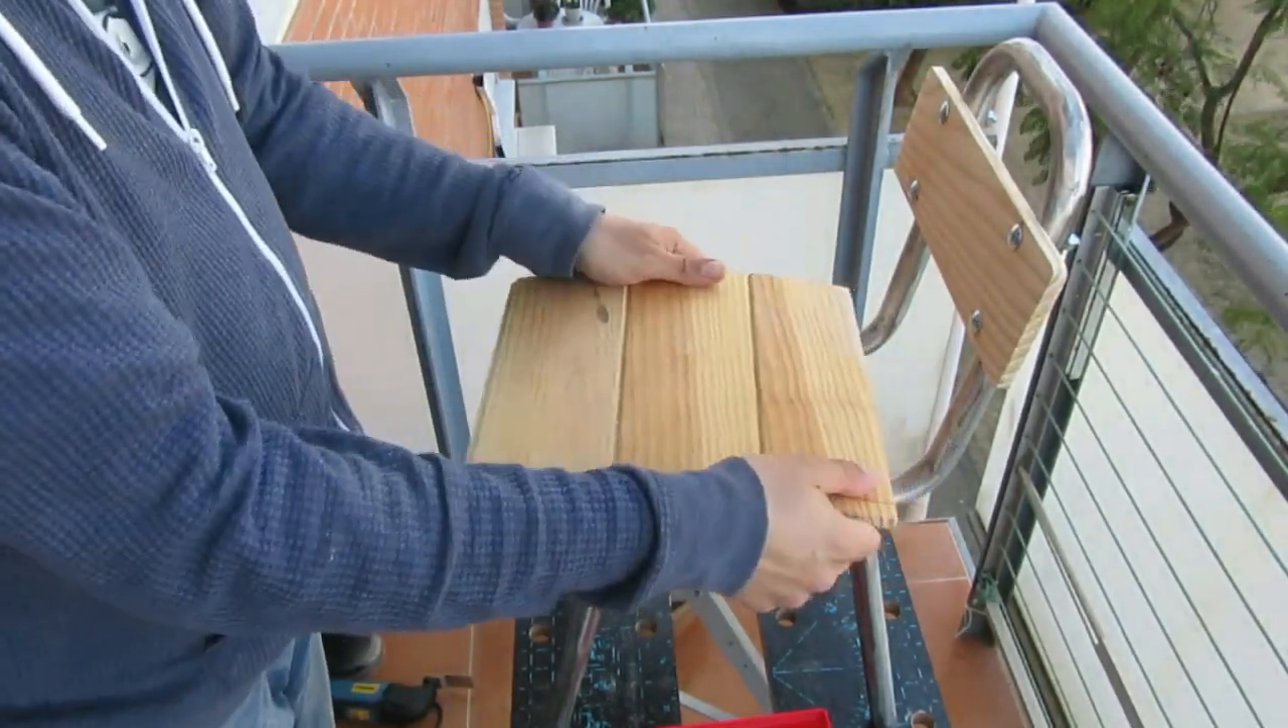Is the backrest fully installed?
Yes.